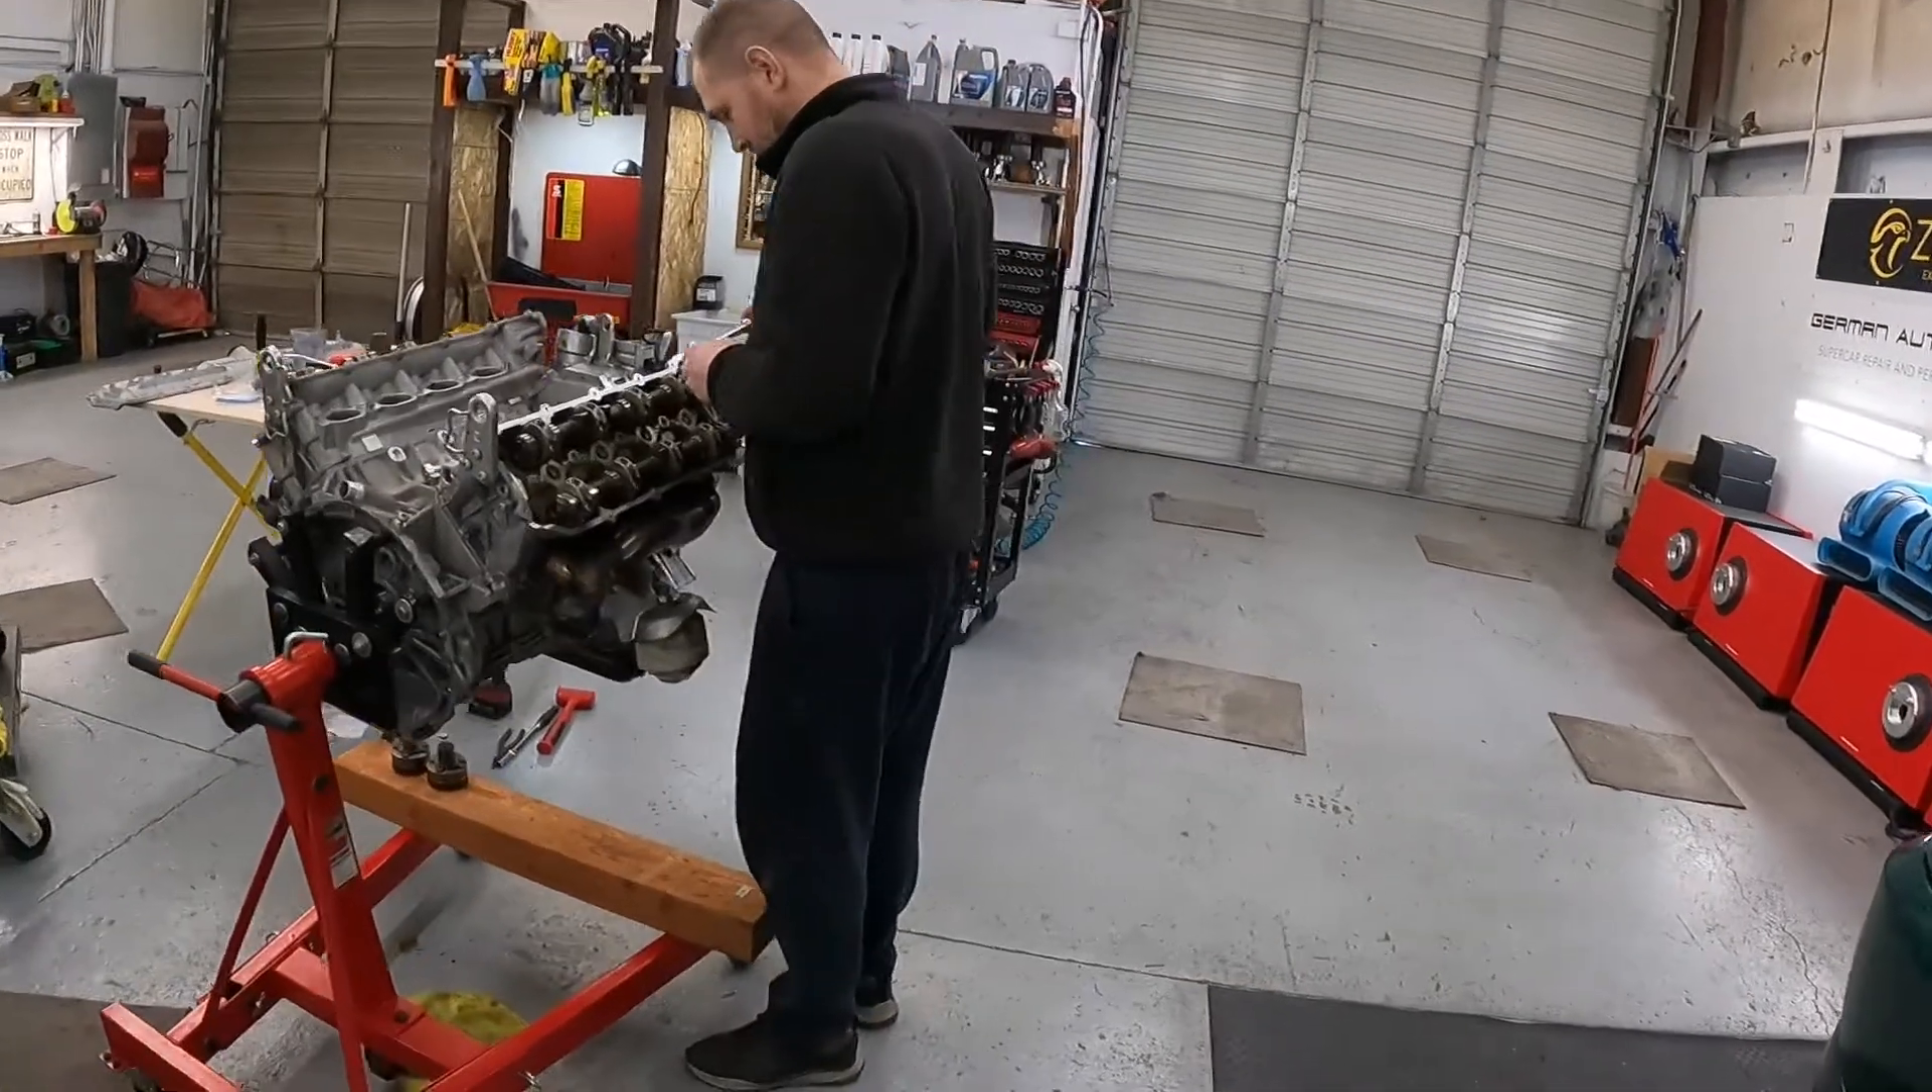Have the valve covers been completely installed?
No.